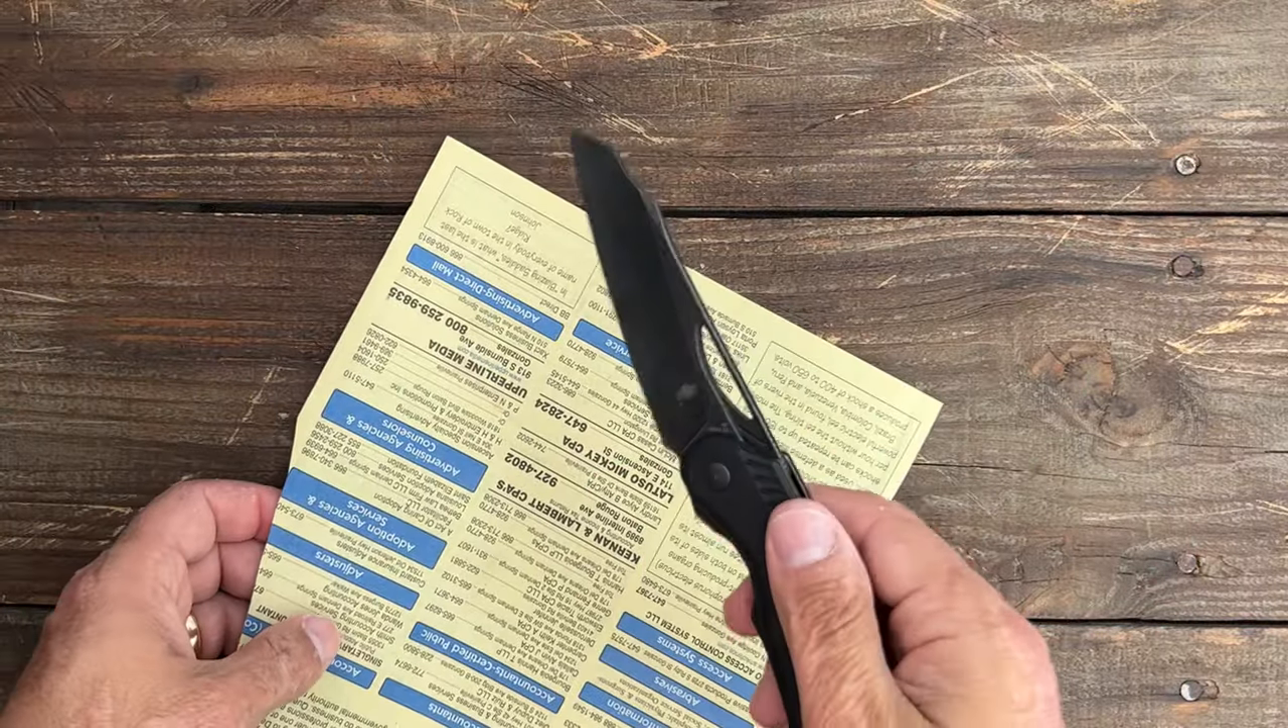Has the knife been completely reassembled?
Yes.